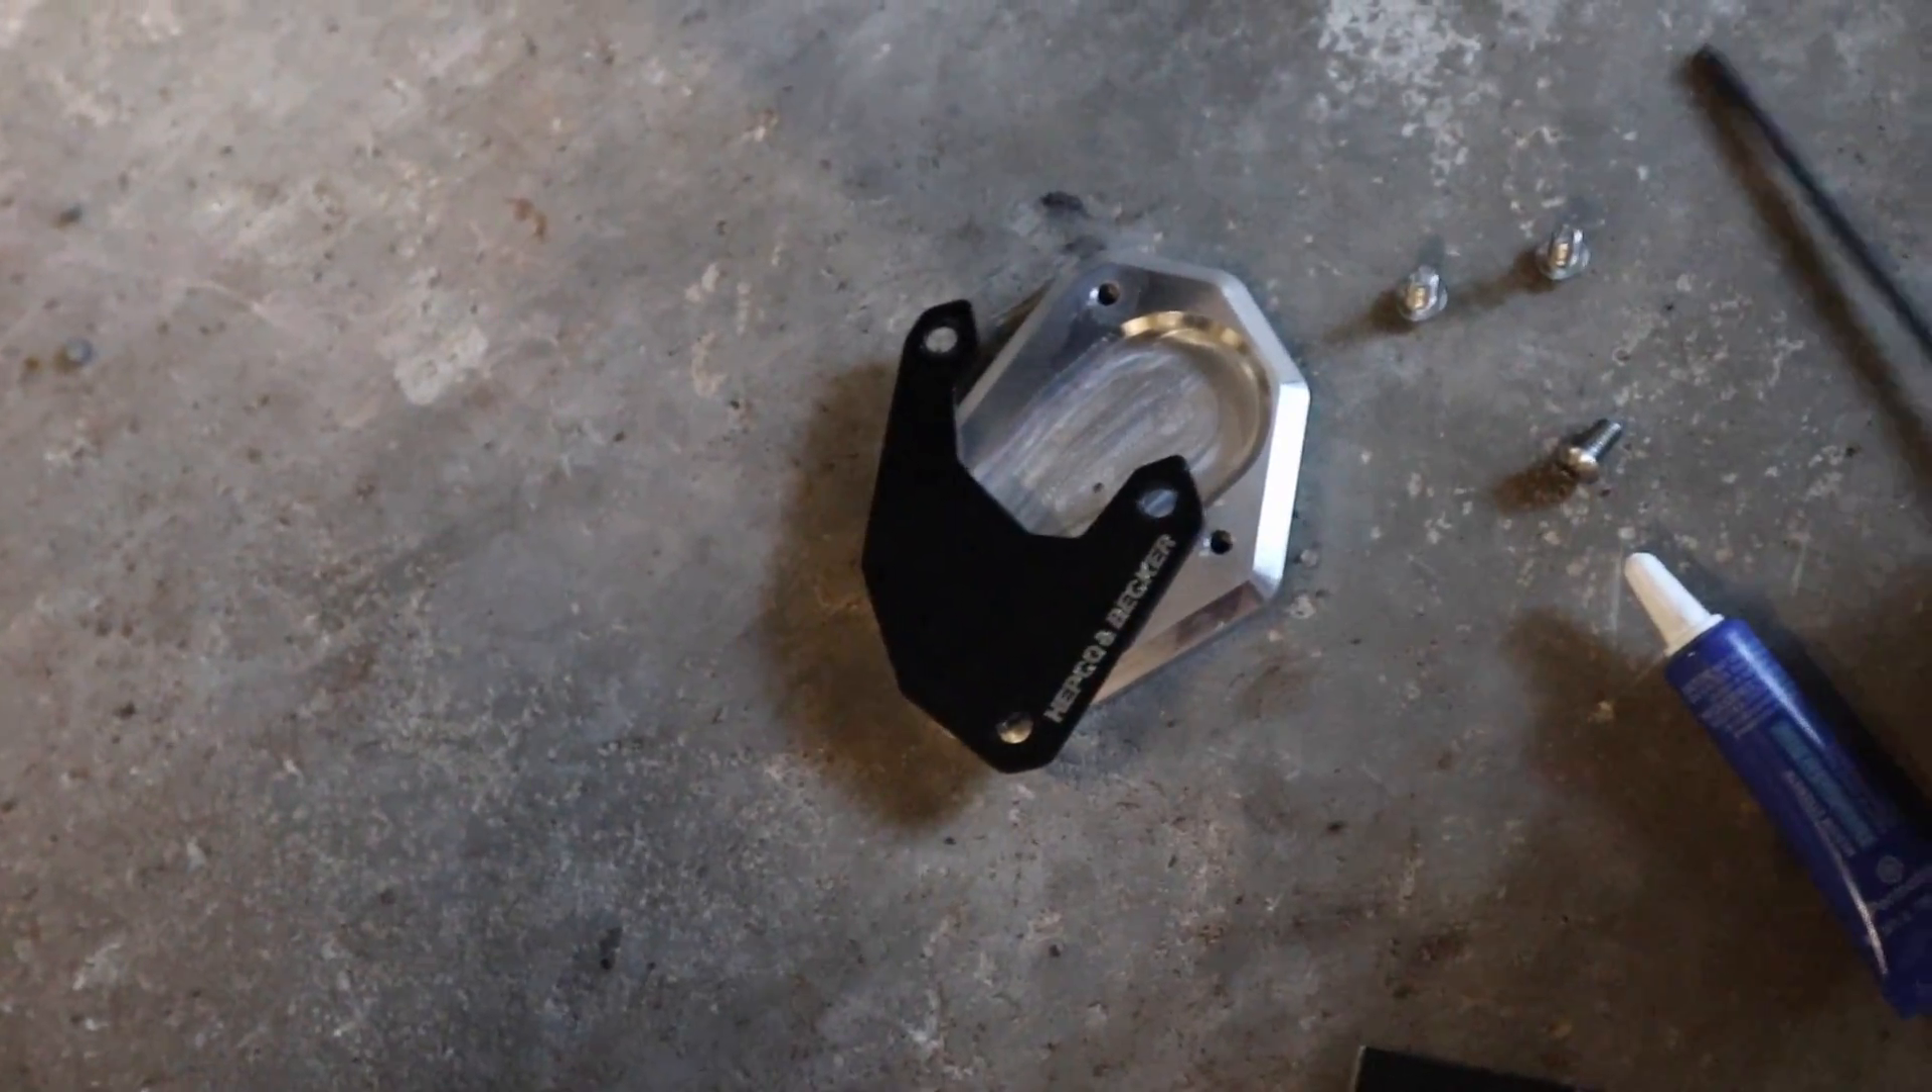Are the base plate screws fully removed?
Yes.